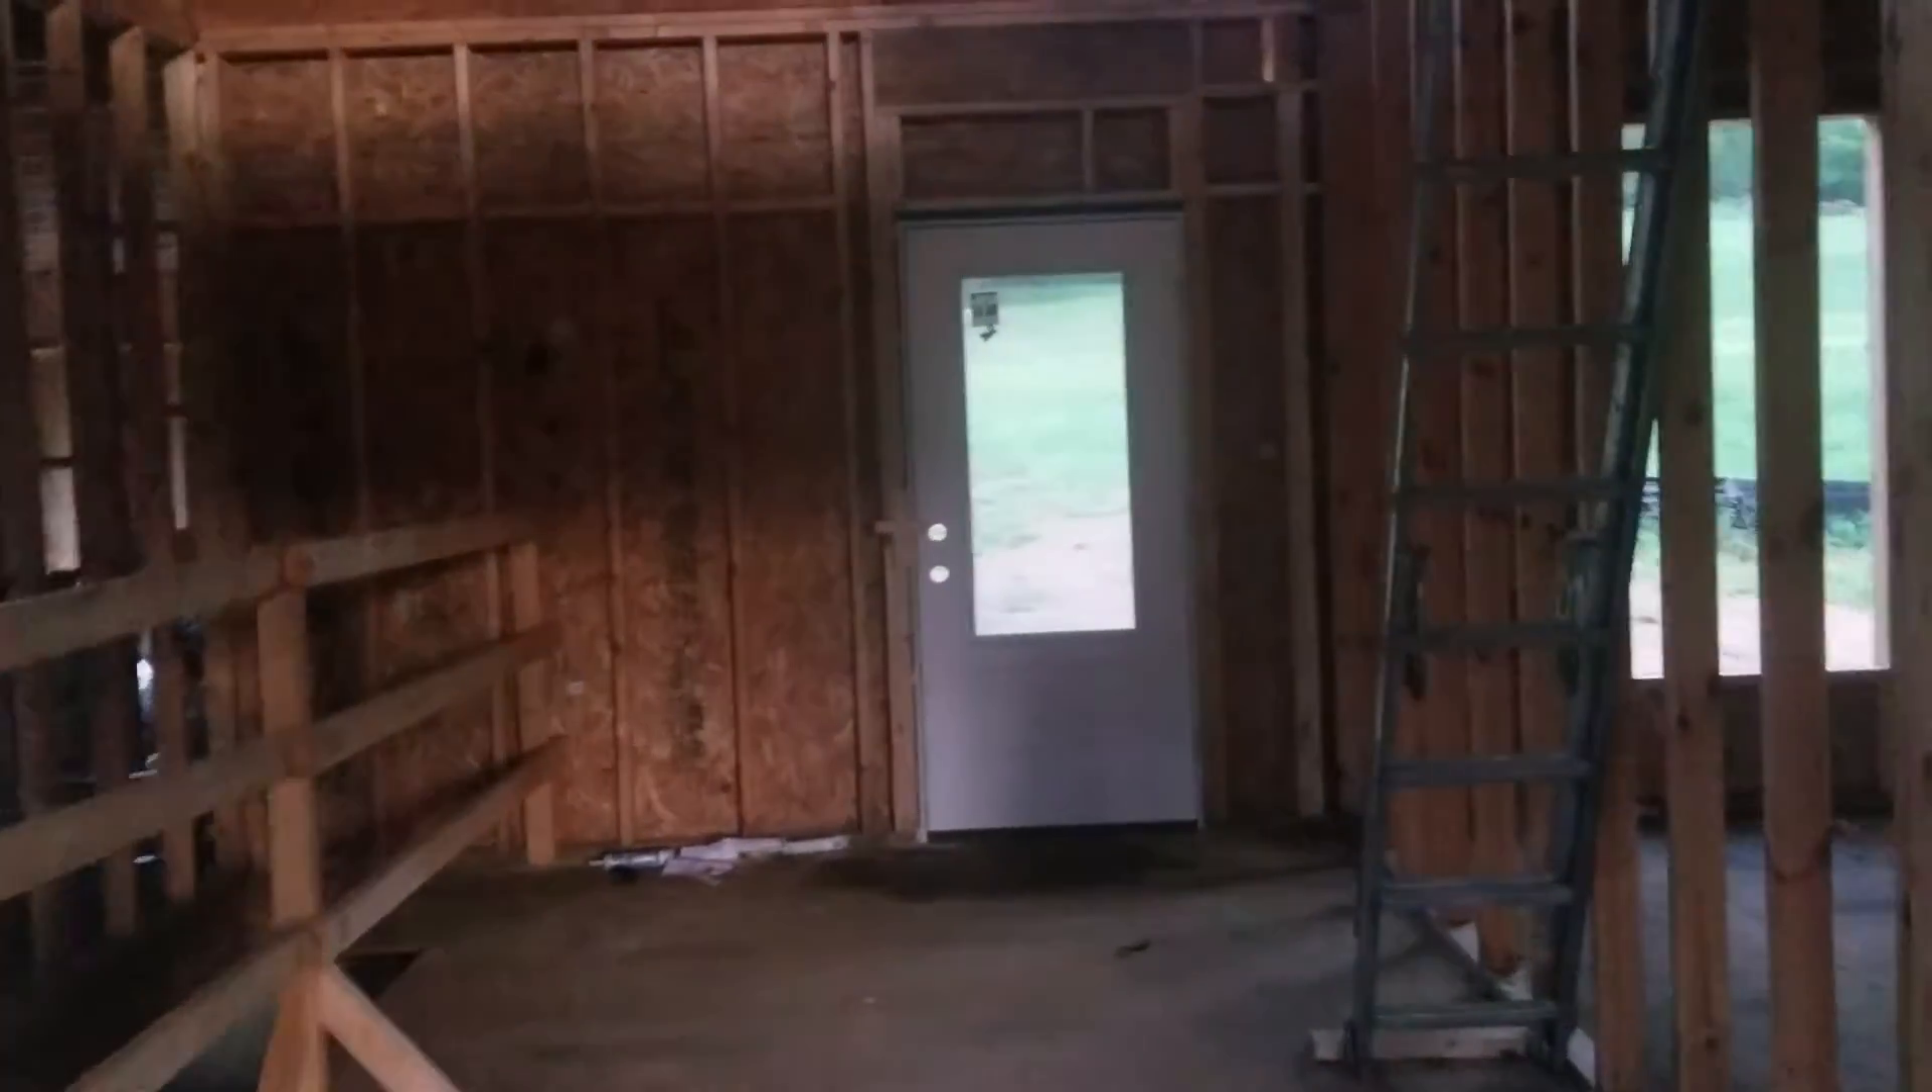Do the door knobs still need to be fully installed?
Yes.